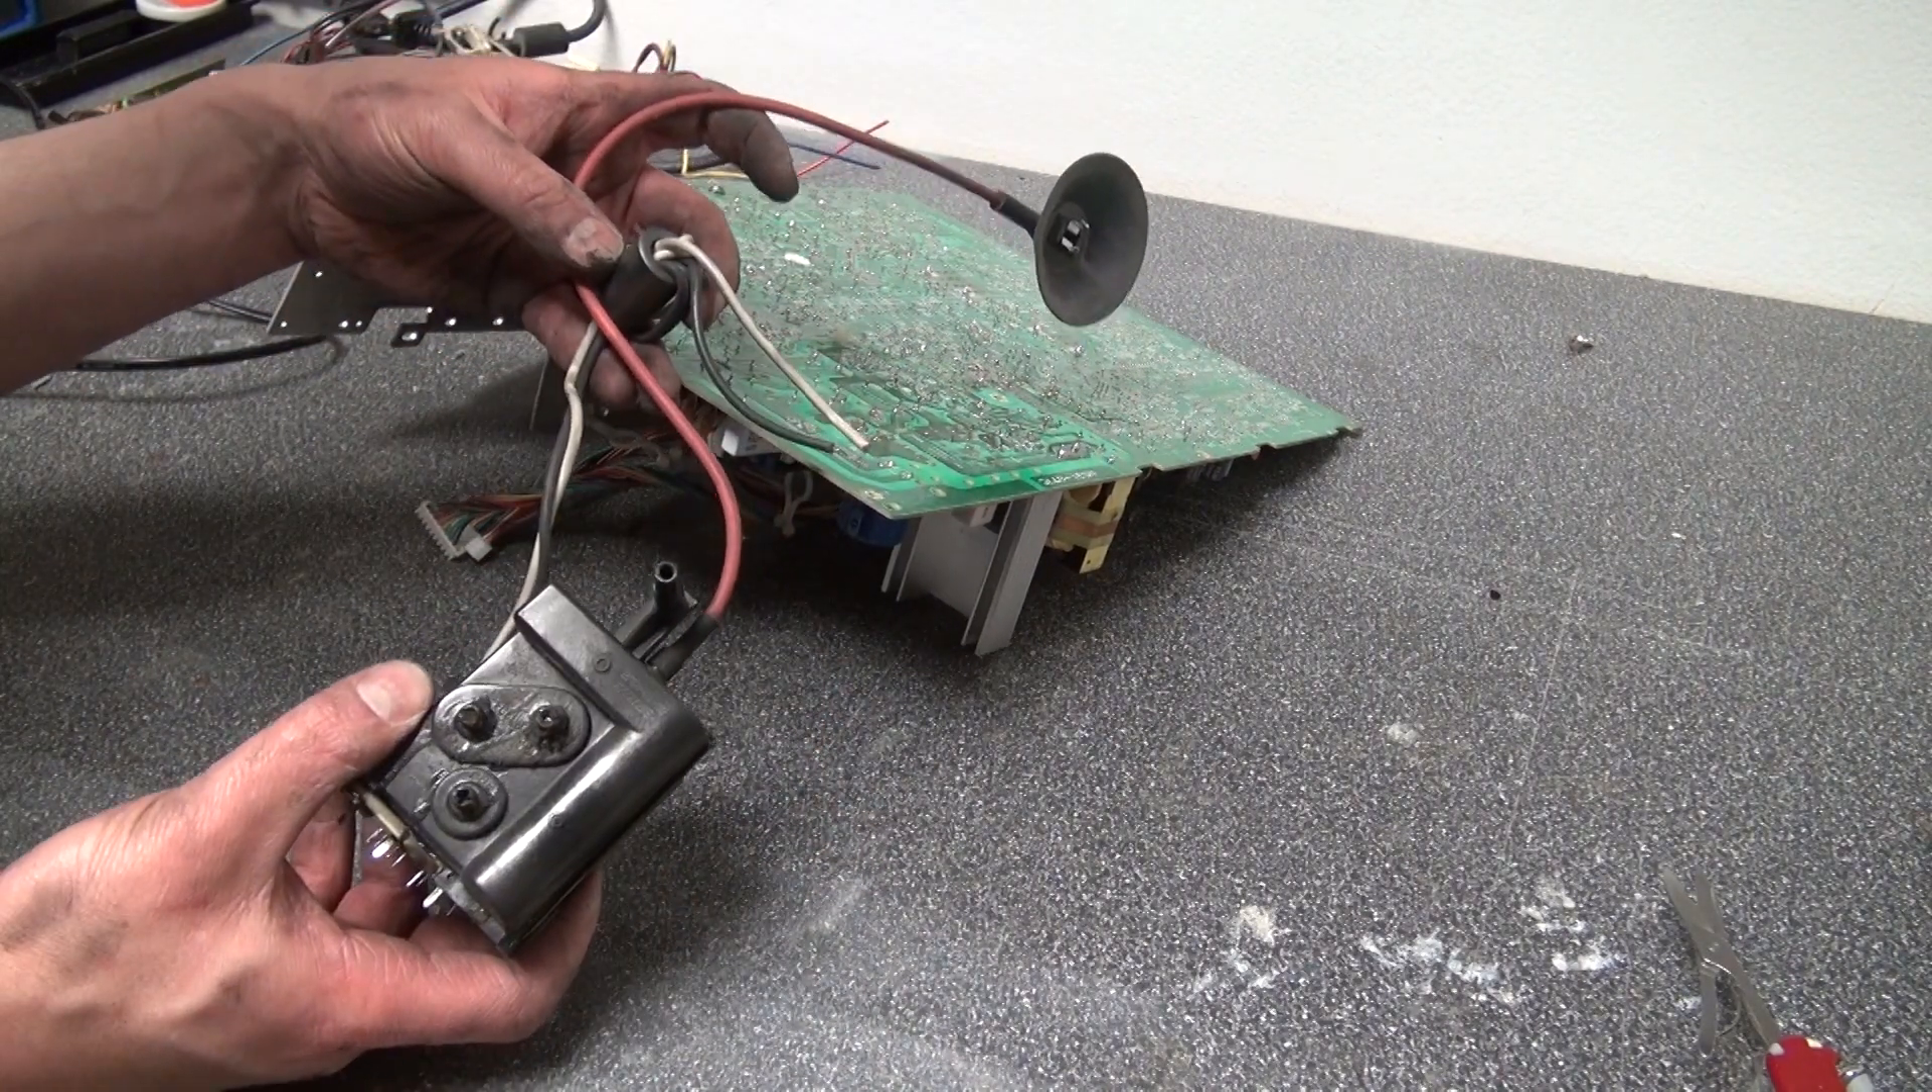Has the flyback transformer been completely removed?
Yes.